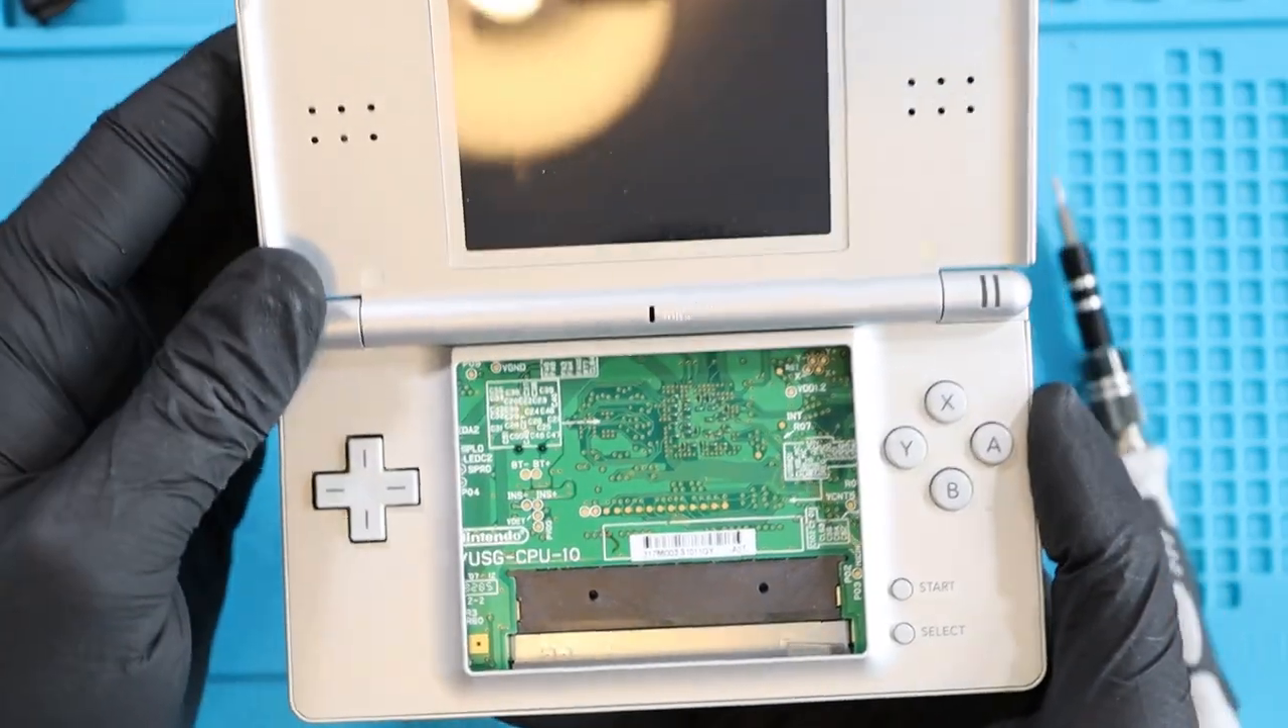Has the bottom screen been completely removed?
Yes.